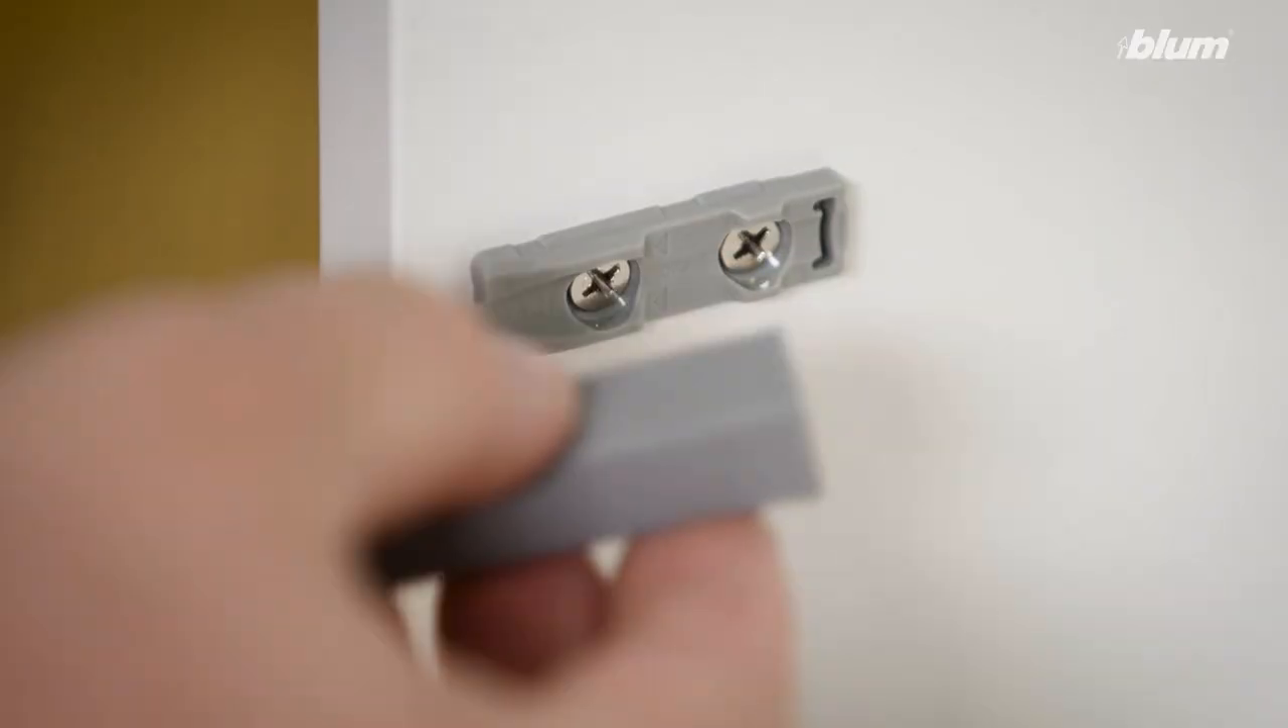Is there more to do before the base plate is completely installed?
No.